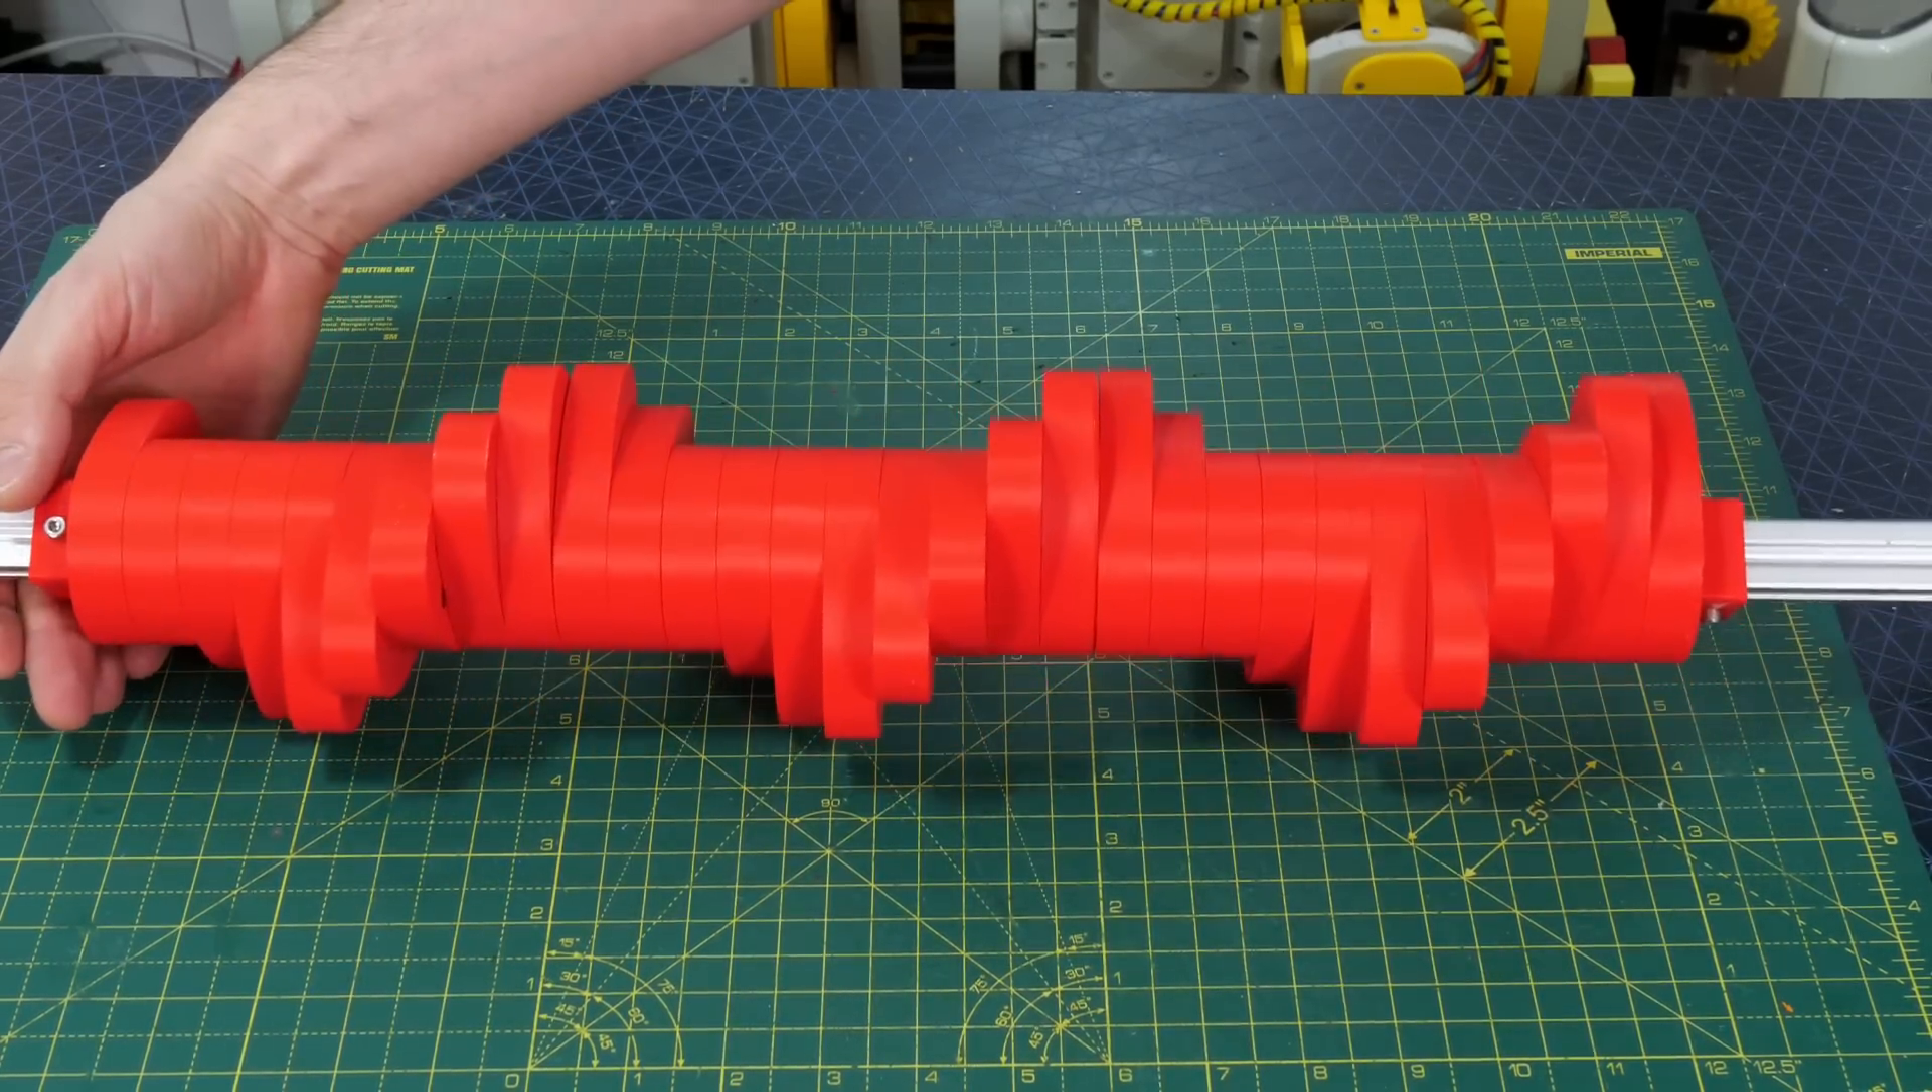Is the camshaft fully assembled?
Yes.